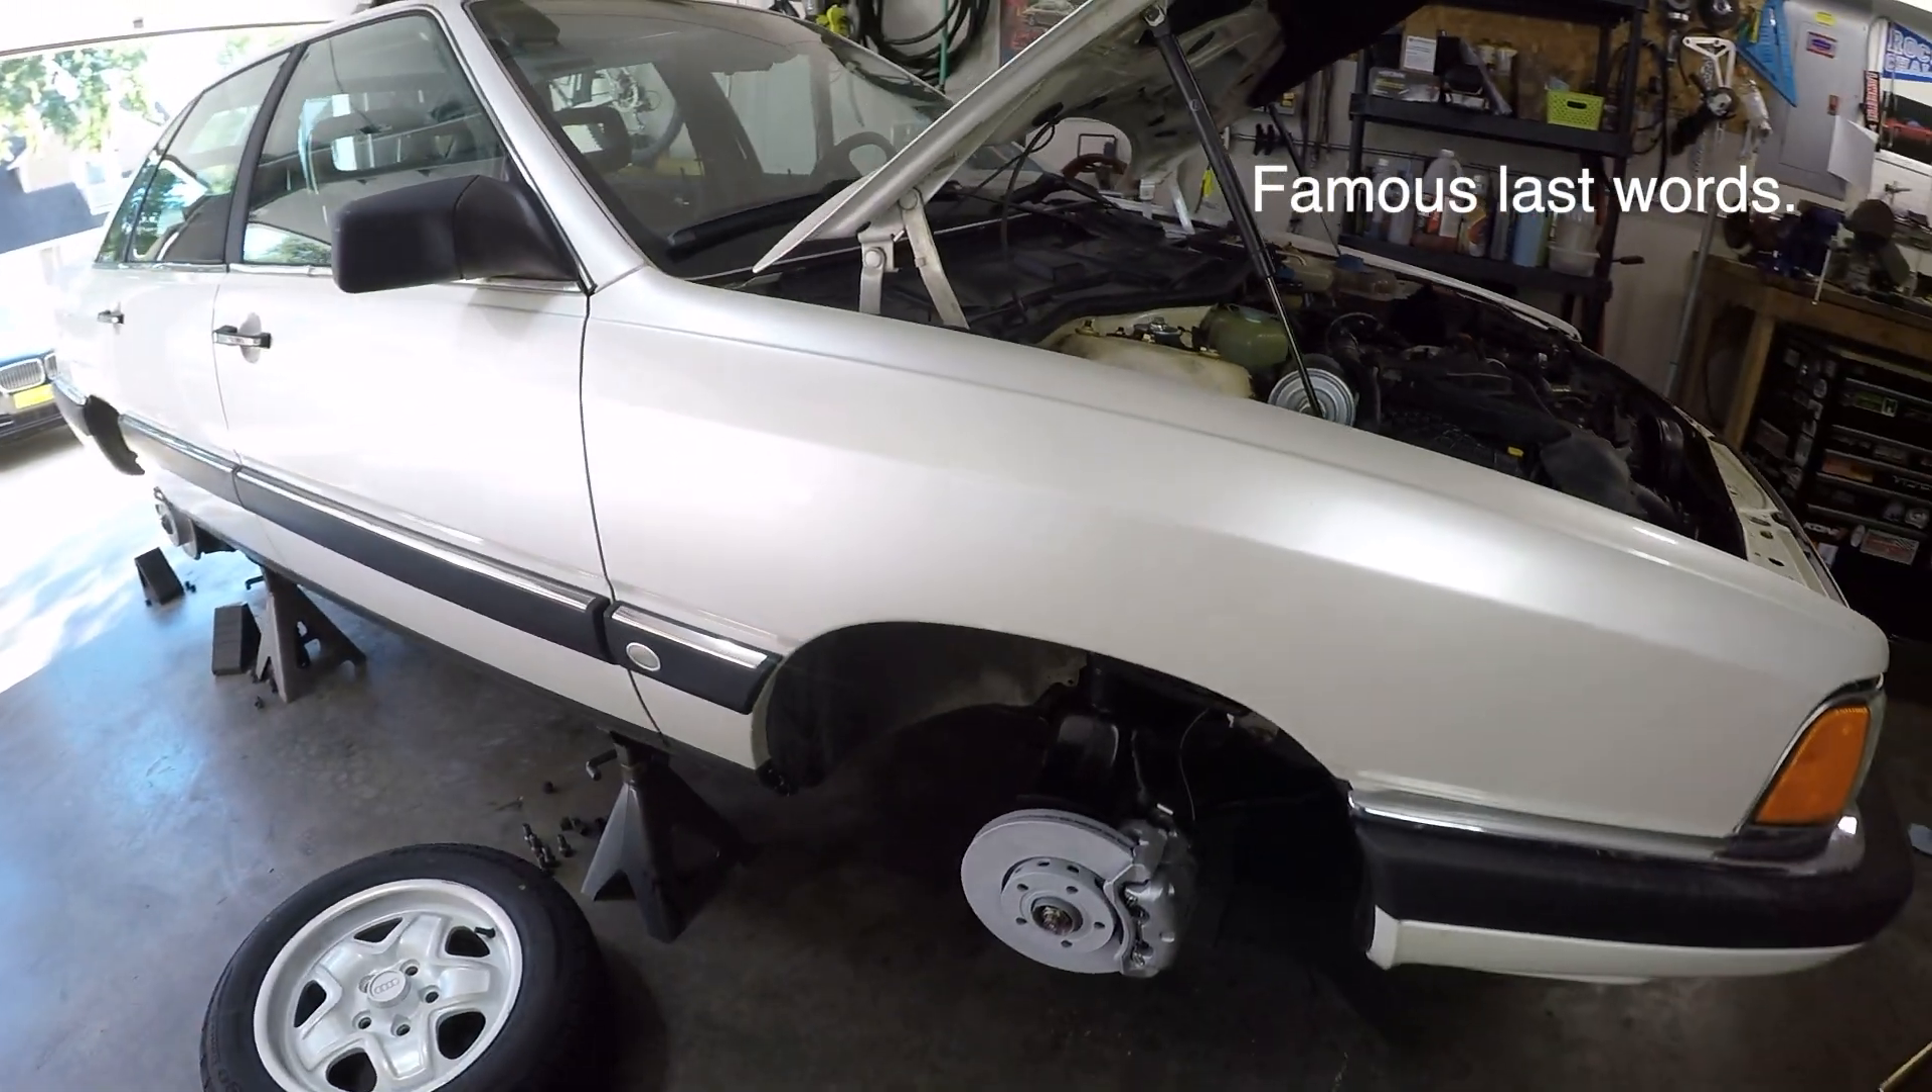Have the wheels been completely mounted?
No.